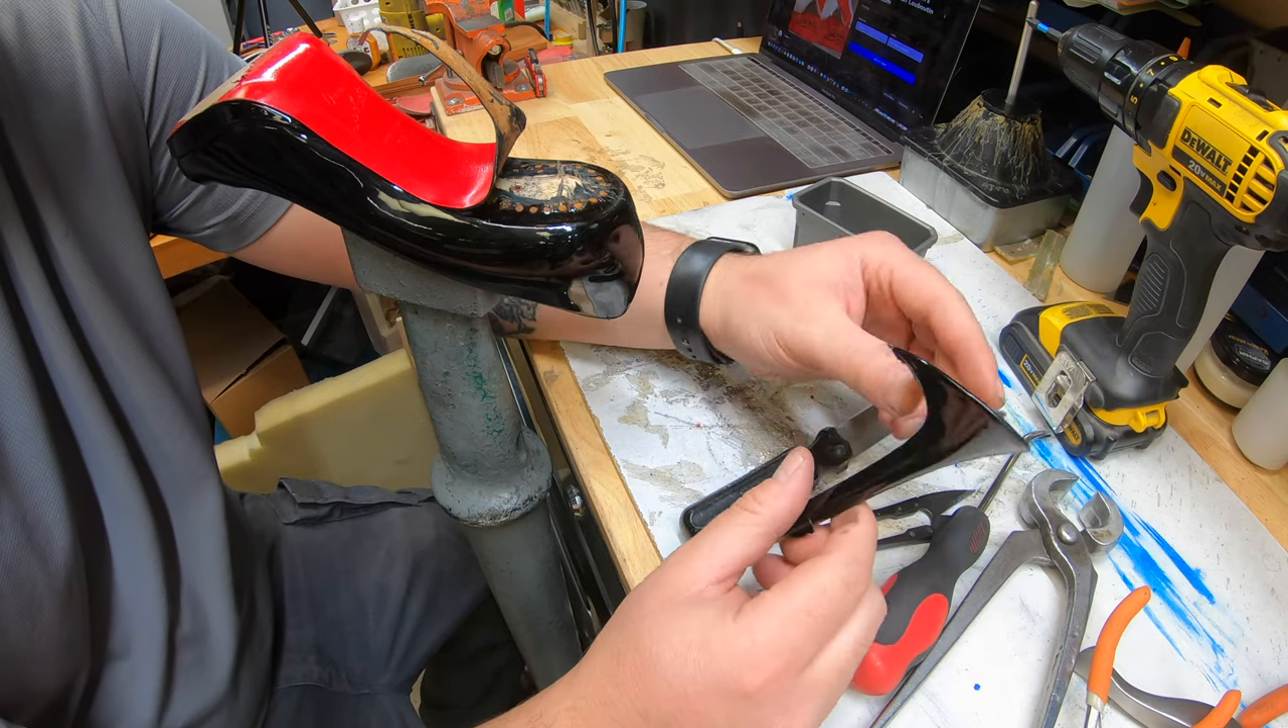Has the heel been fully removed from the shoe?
Yes.